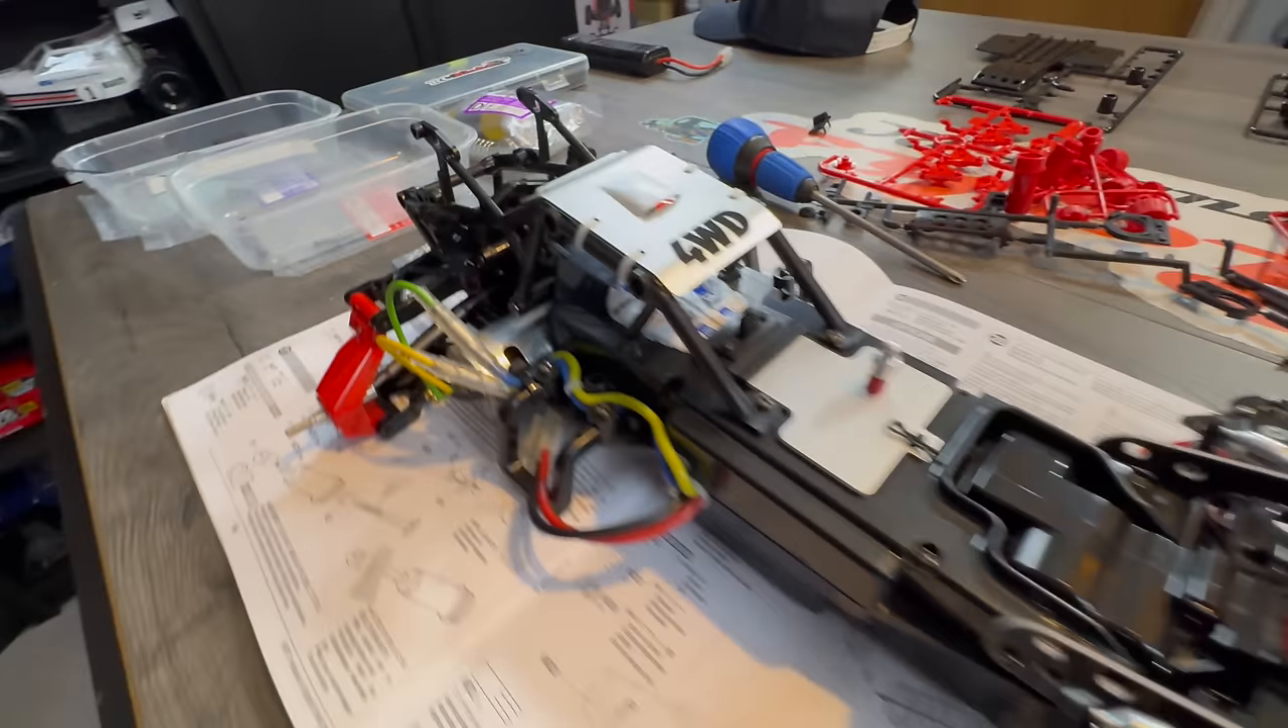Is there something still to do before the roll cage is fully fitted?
No.